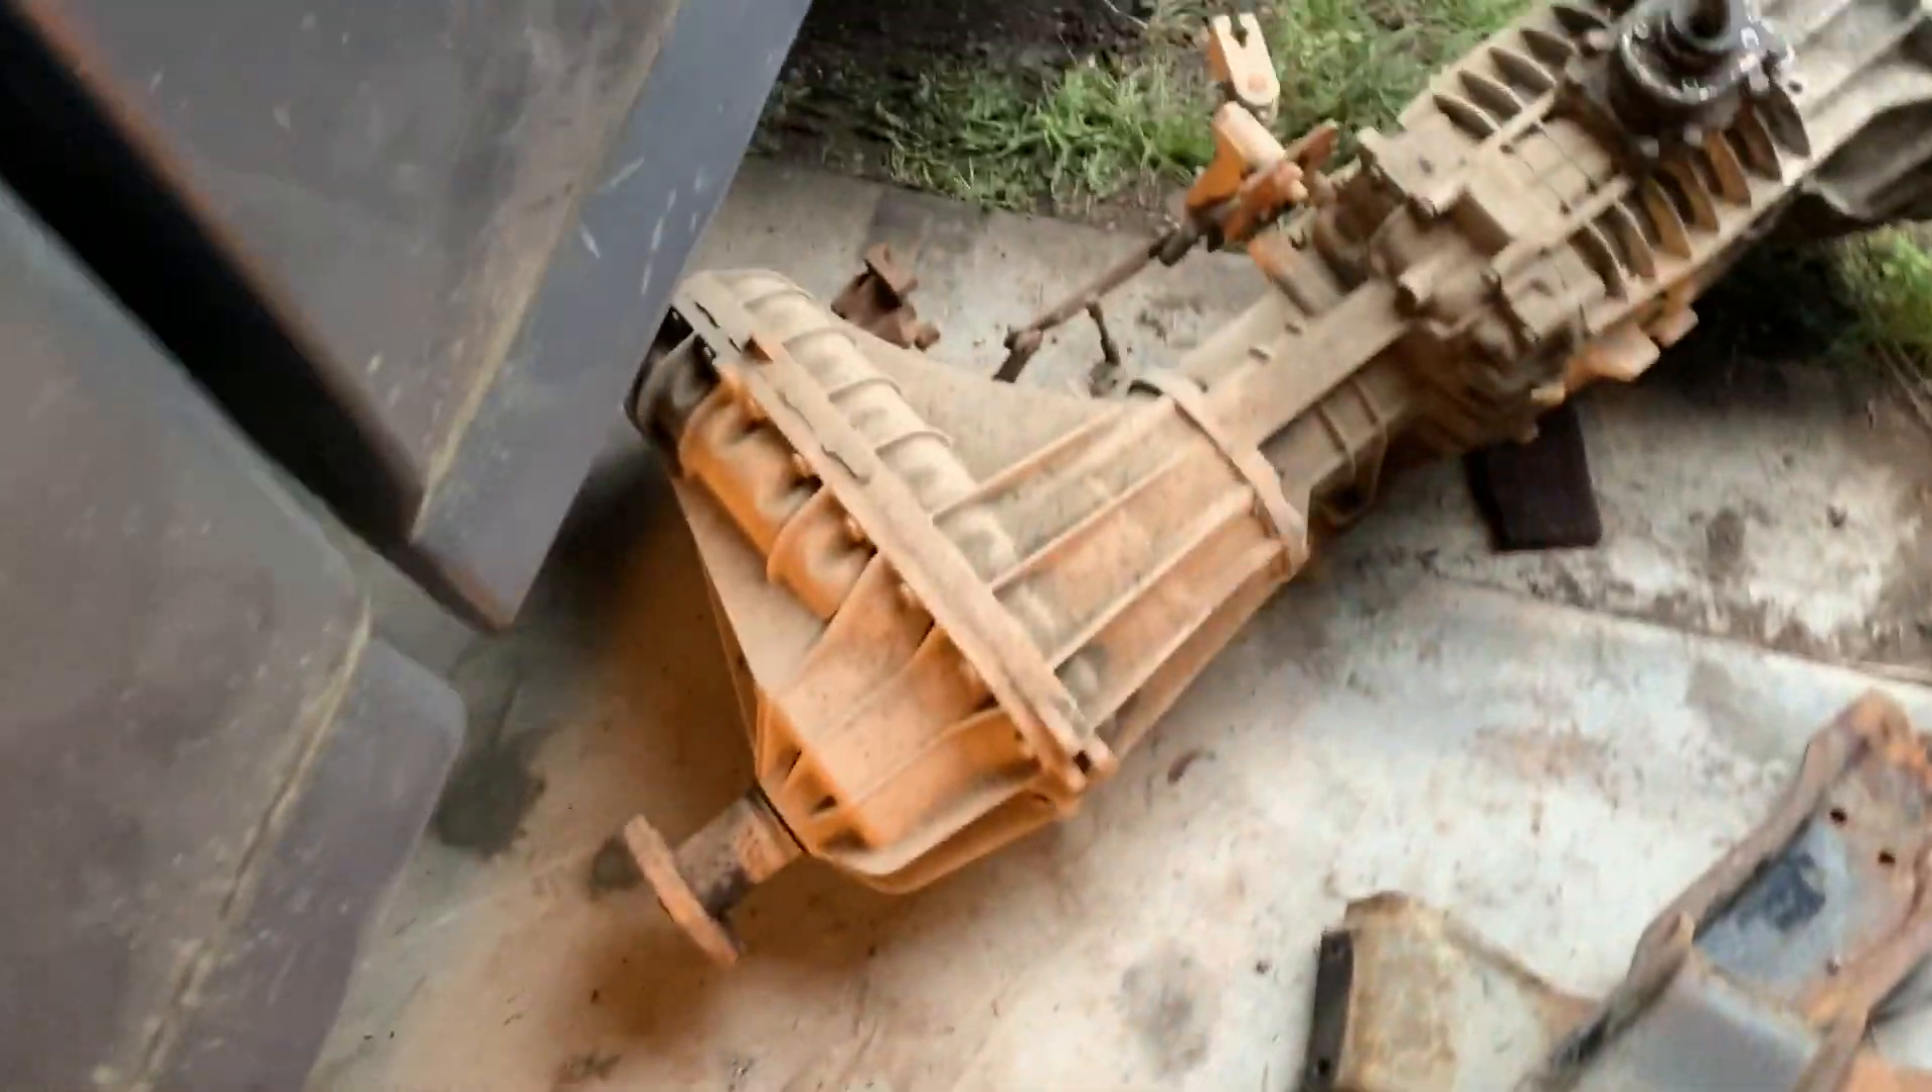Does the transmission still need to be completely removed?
No.